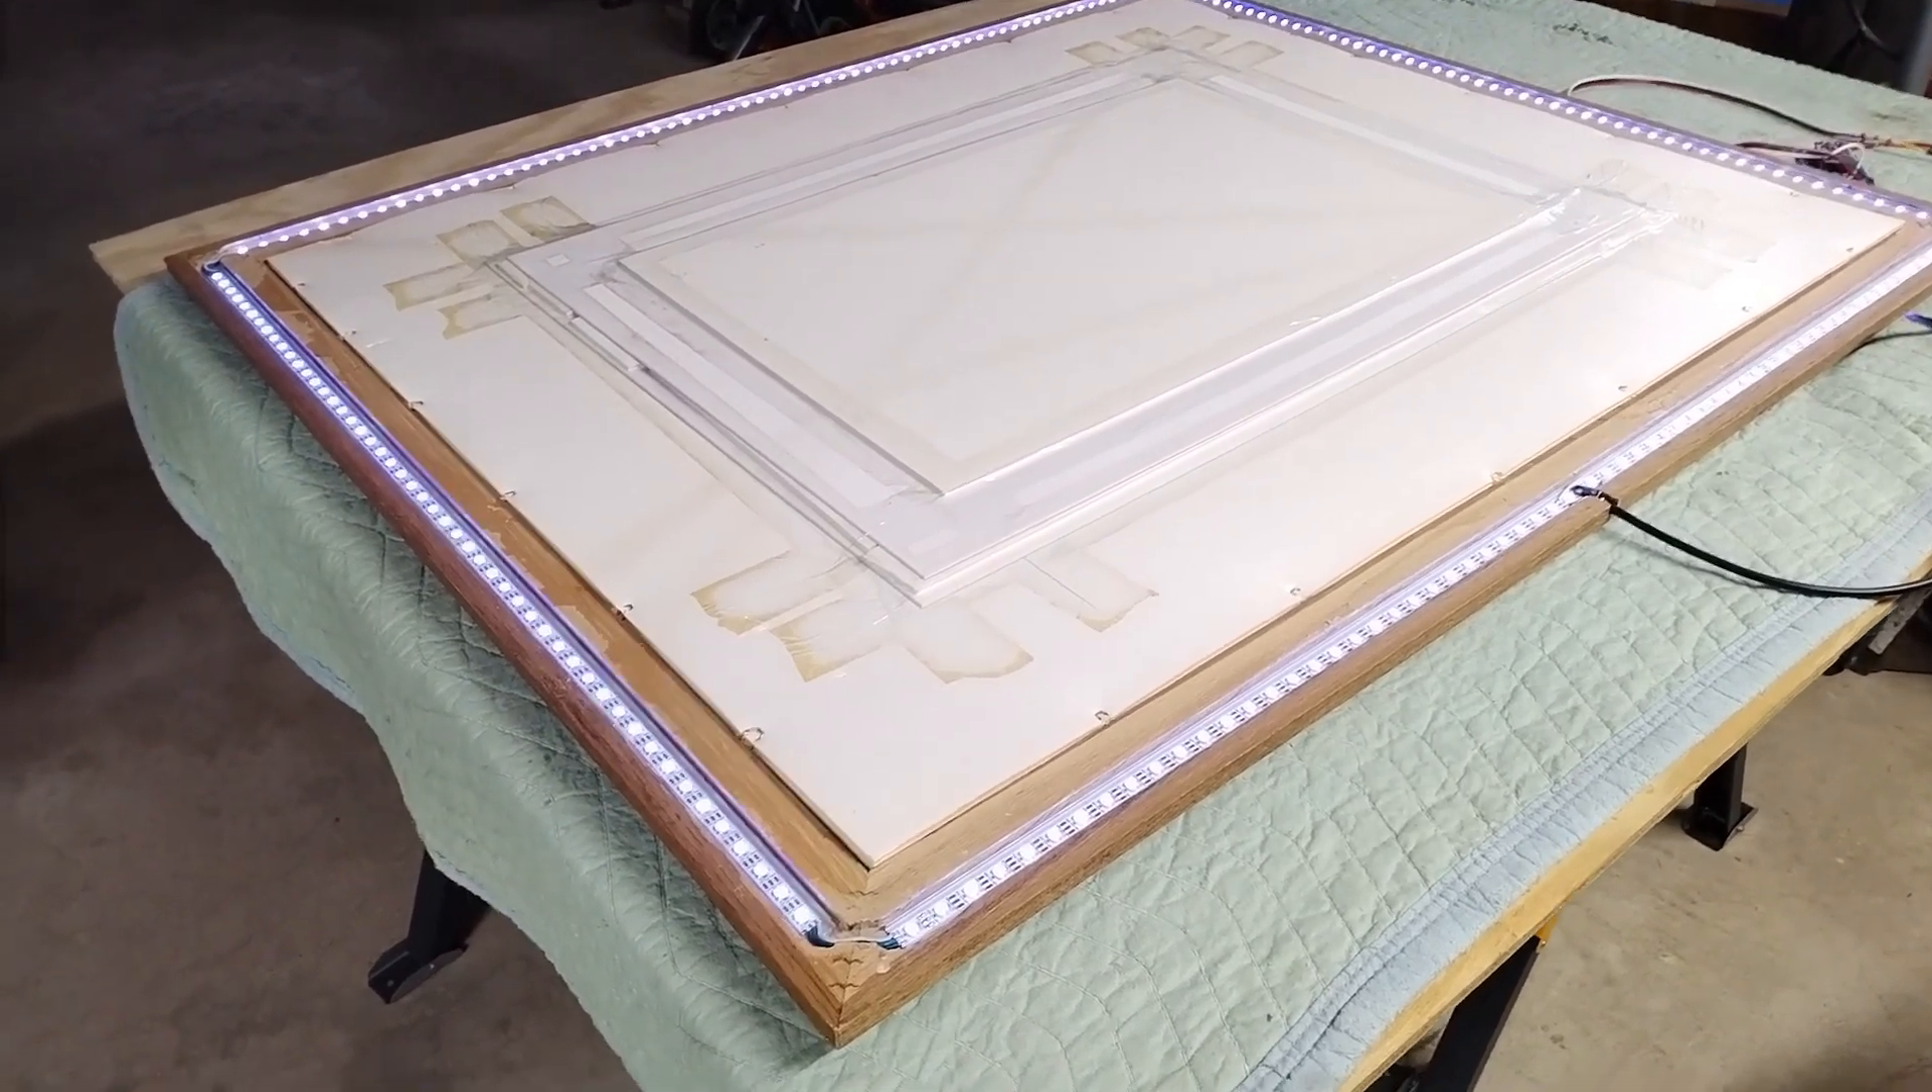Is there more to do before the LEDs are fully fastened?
No.